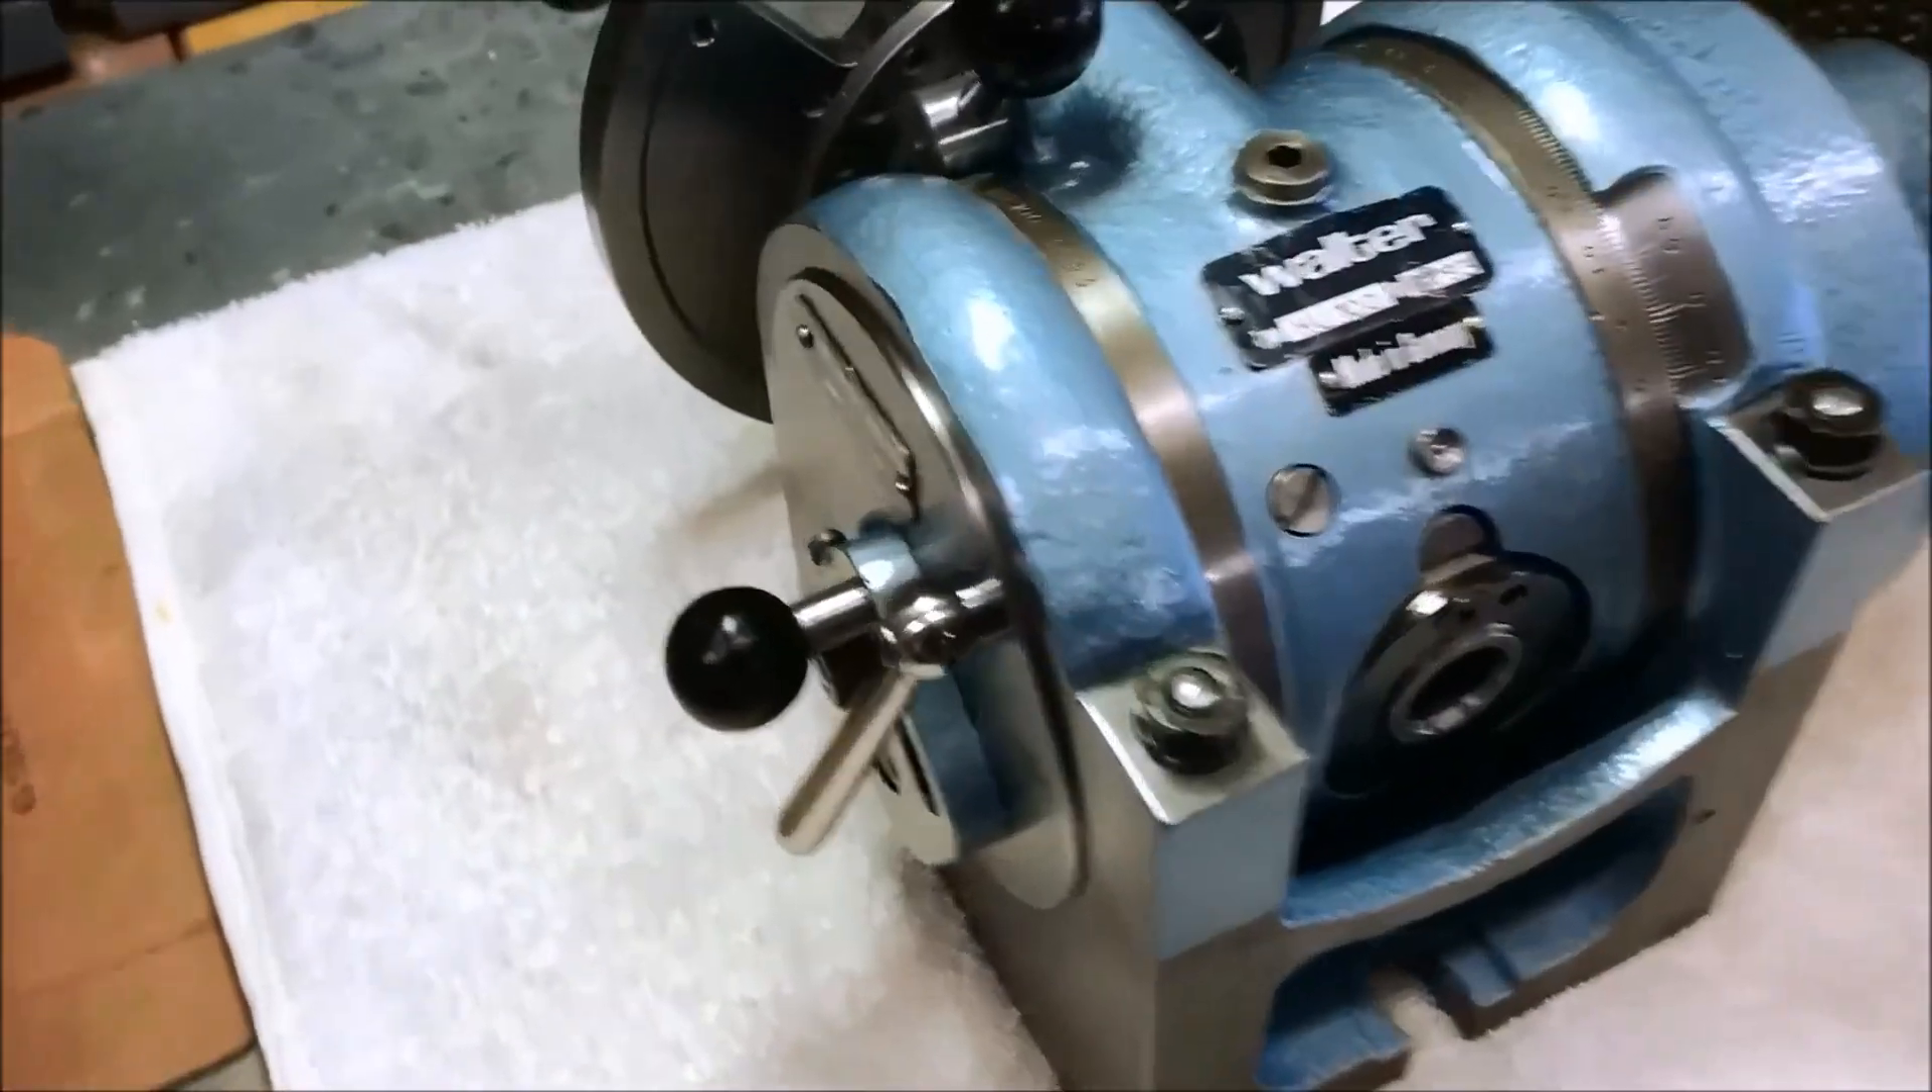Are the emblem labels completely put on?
Yes.